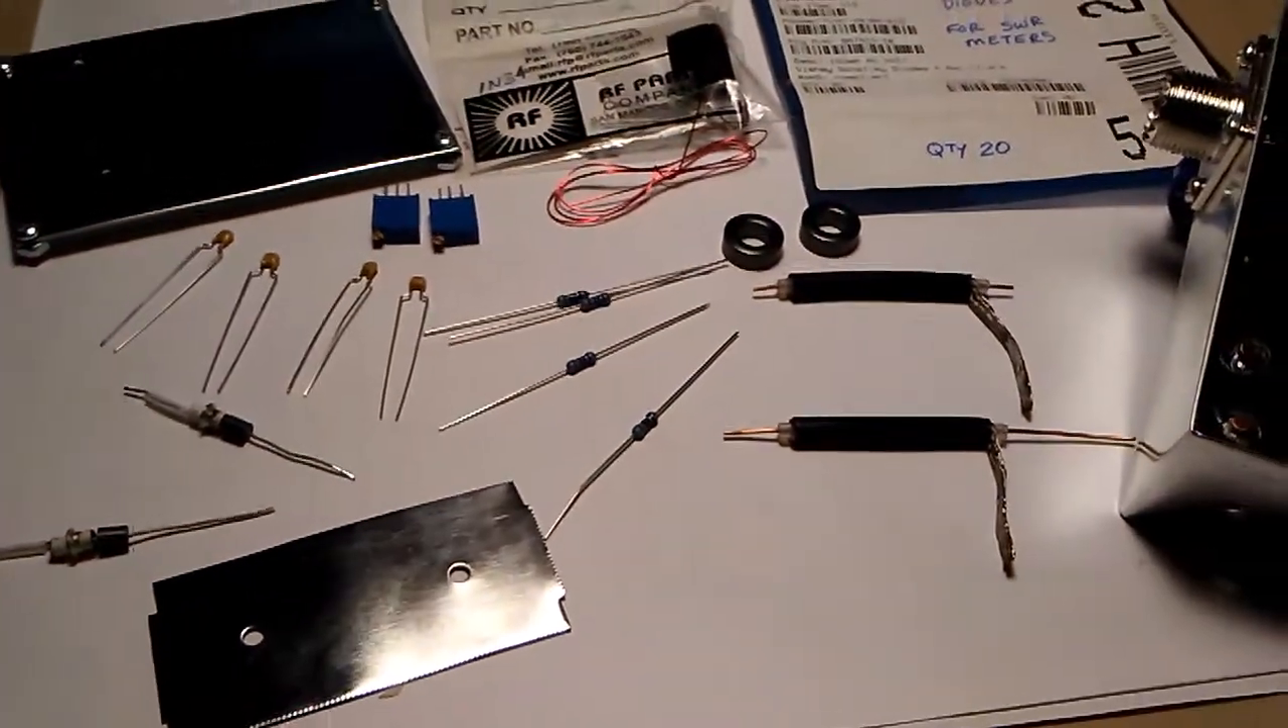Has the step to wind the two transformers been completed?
No.